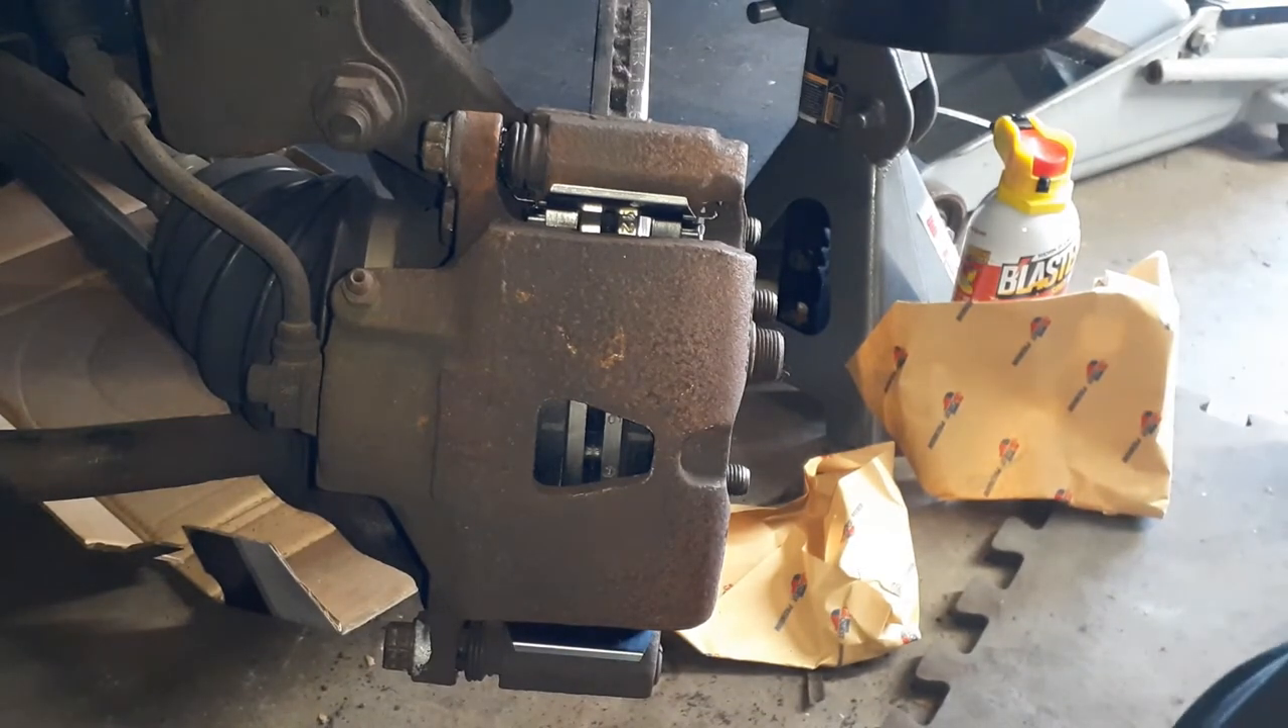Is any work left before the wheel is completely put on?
Yes.